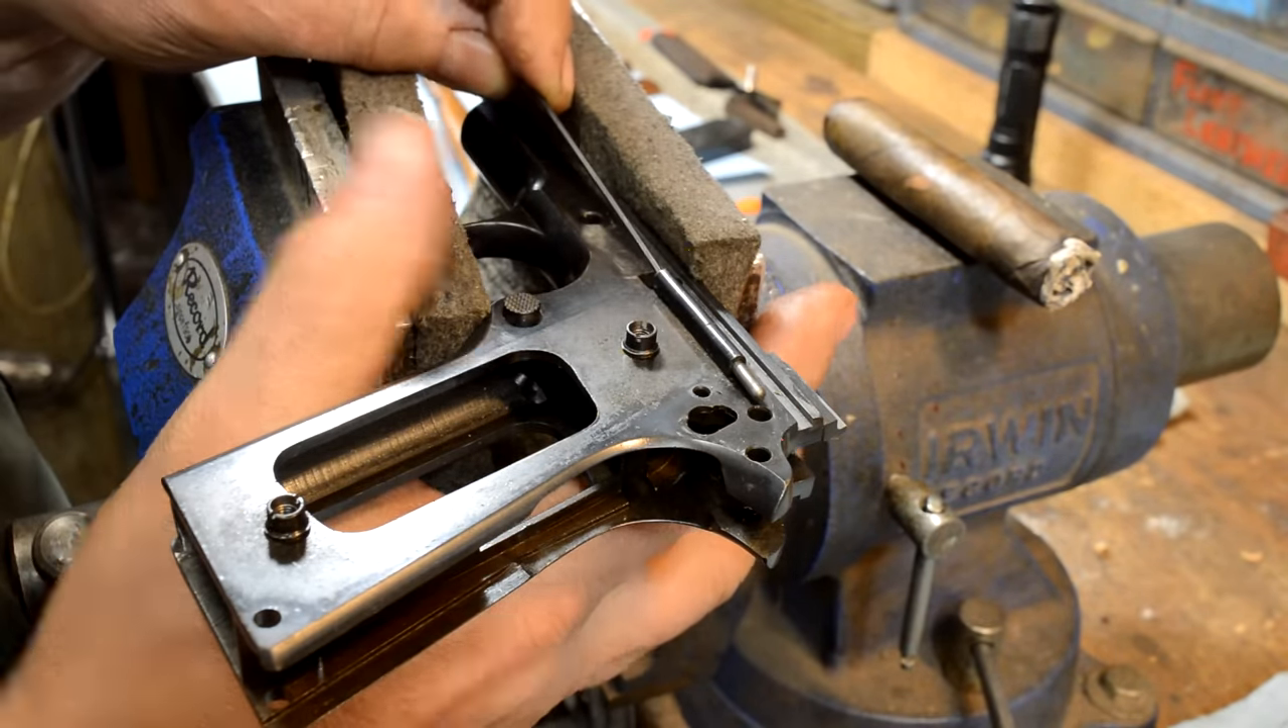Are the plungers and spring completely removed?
No.